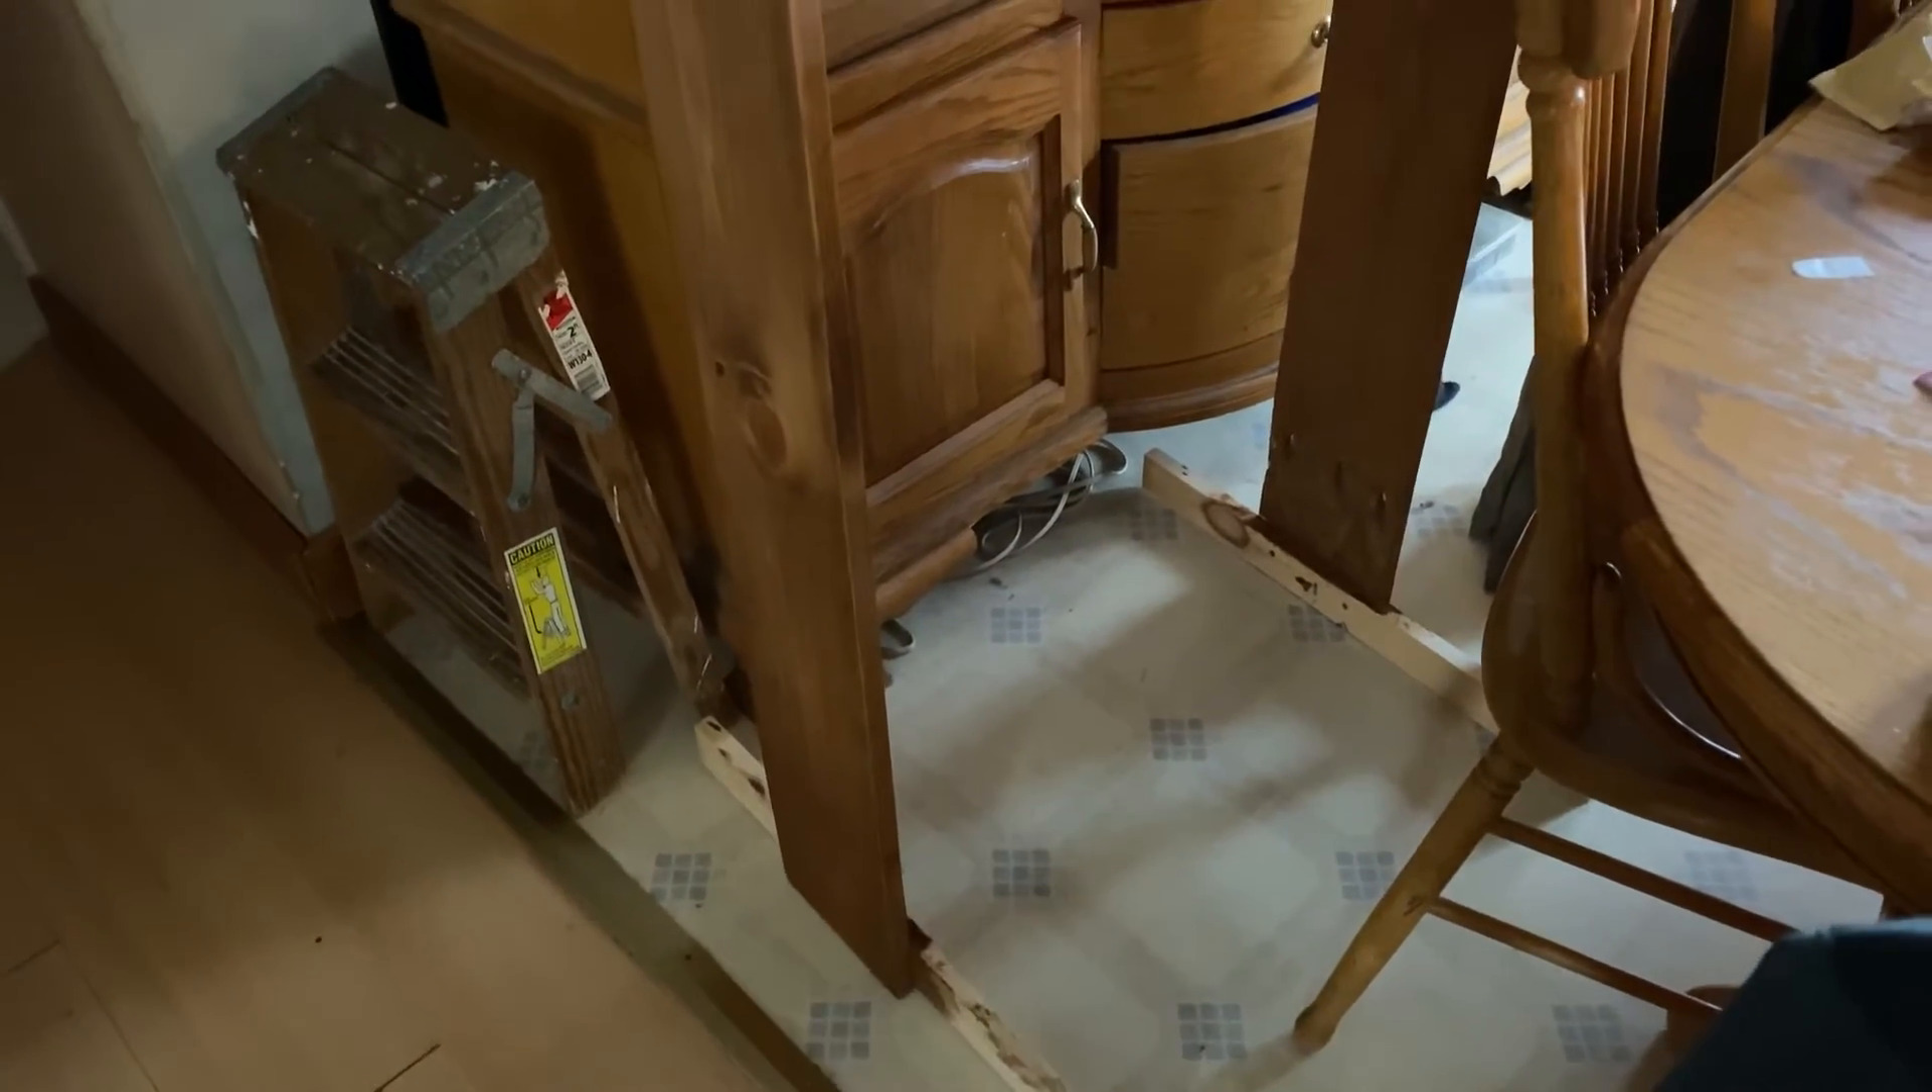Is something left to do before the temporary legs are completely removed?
Yes.